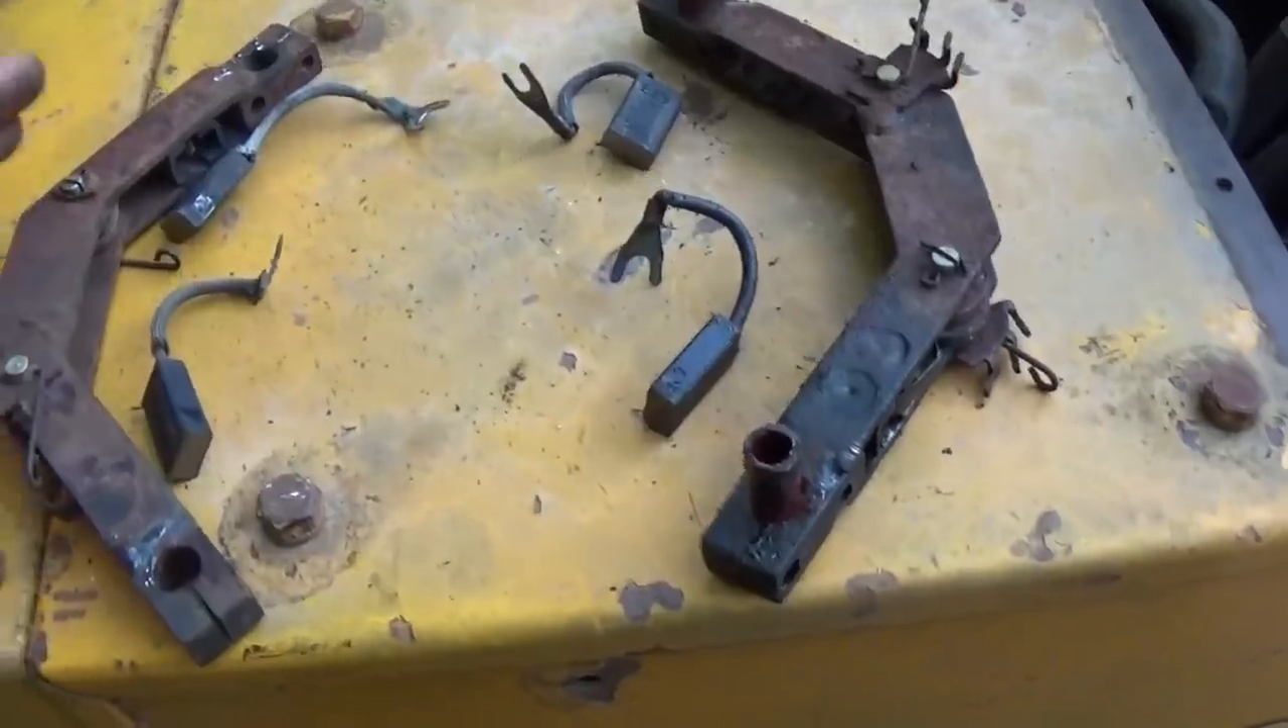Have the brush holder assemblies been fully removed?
Yes.